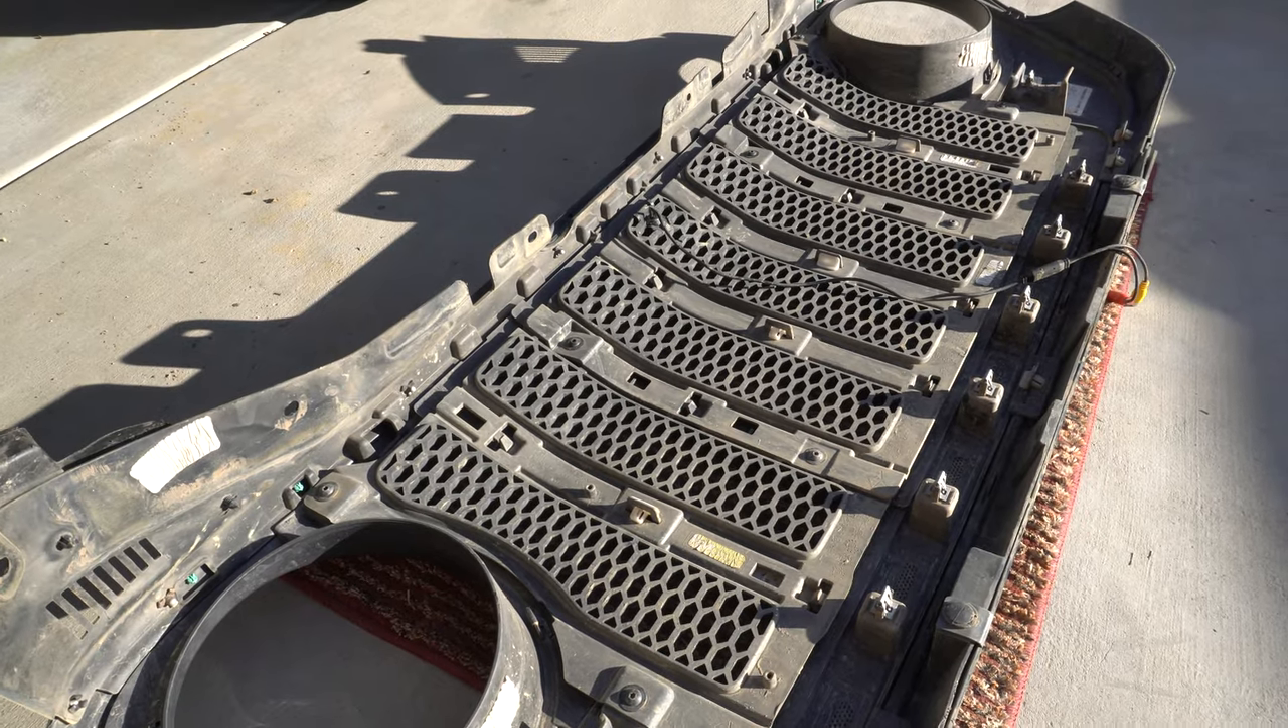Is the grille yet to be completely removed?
No.